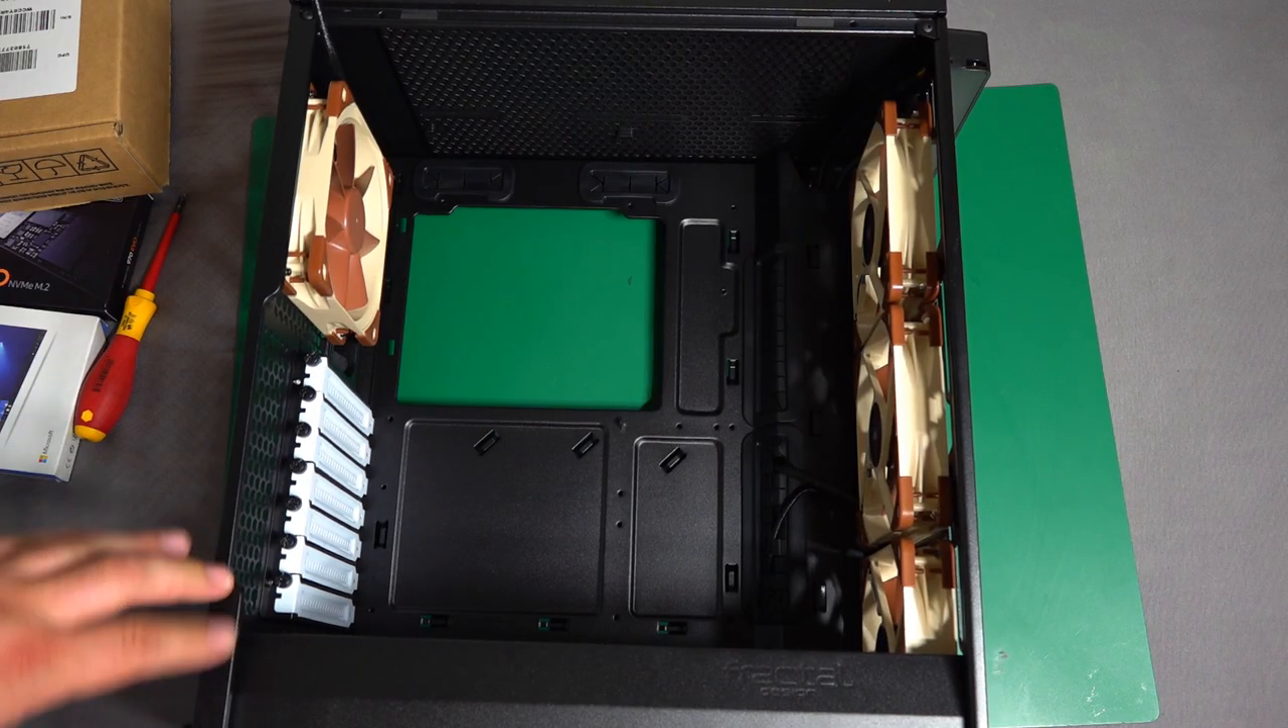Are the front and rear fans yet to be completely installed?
No.